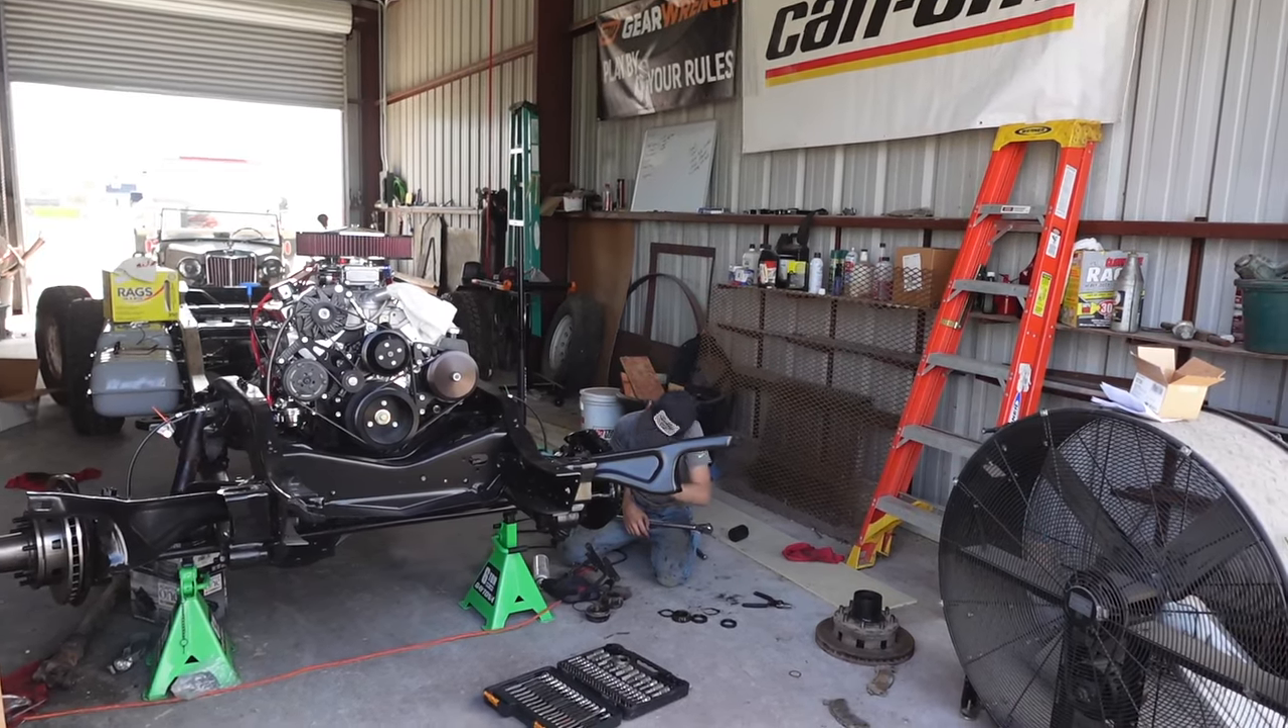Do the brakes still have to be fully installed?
Yes.